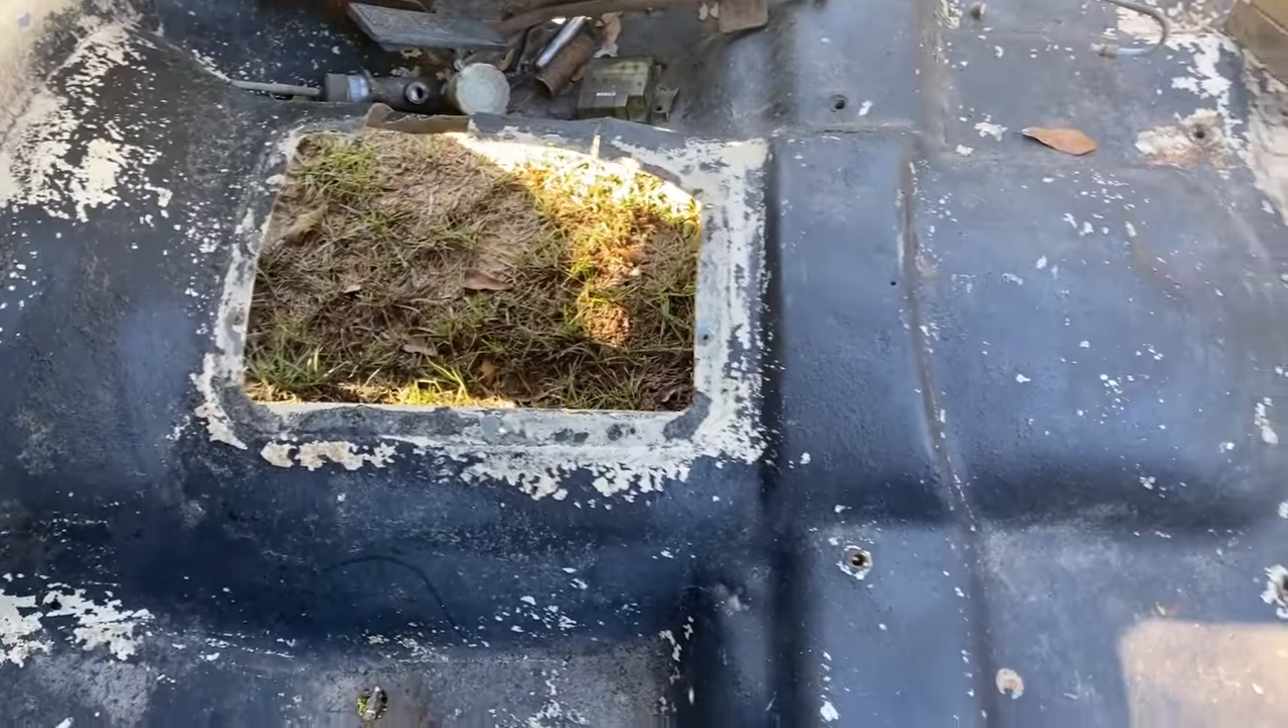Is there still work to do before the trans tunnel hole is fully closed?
Yes.